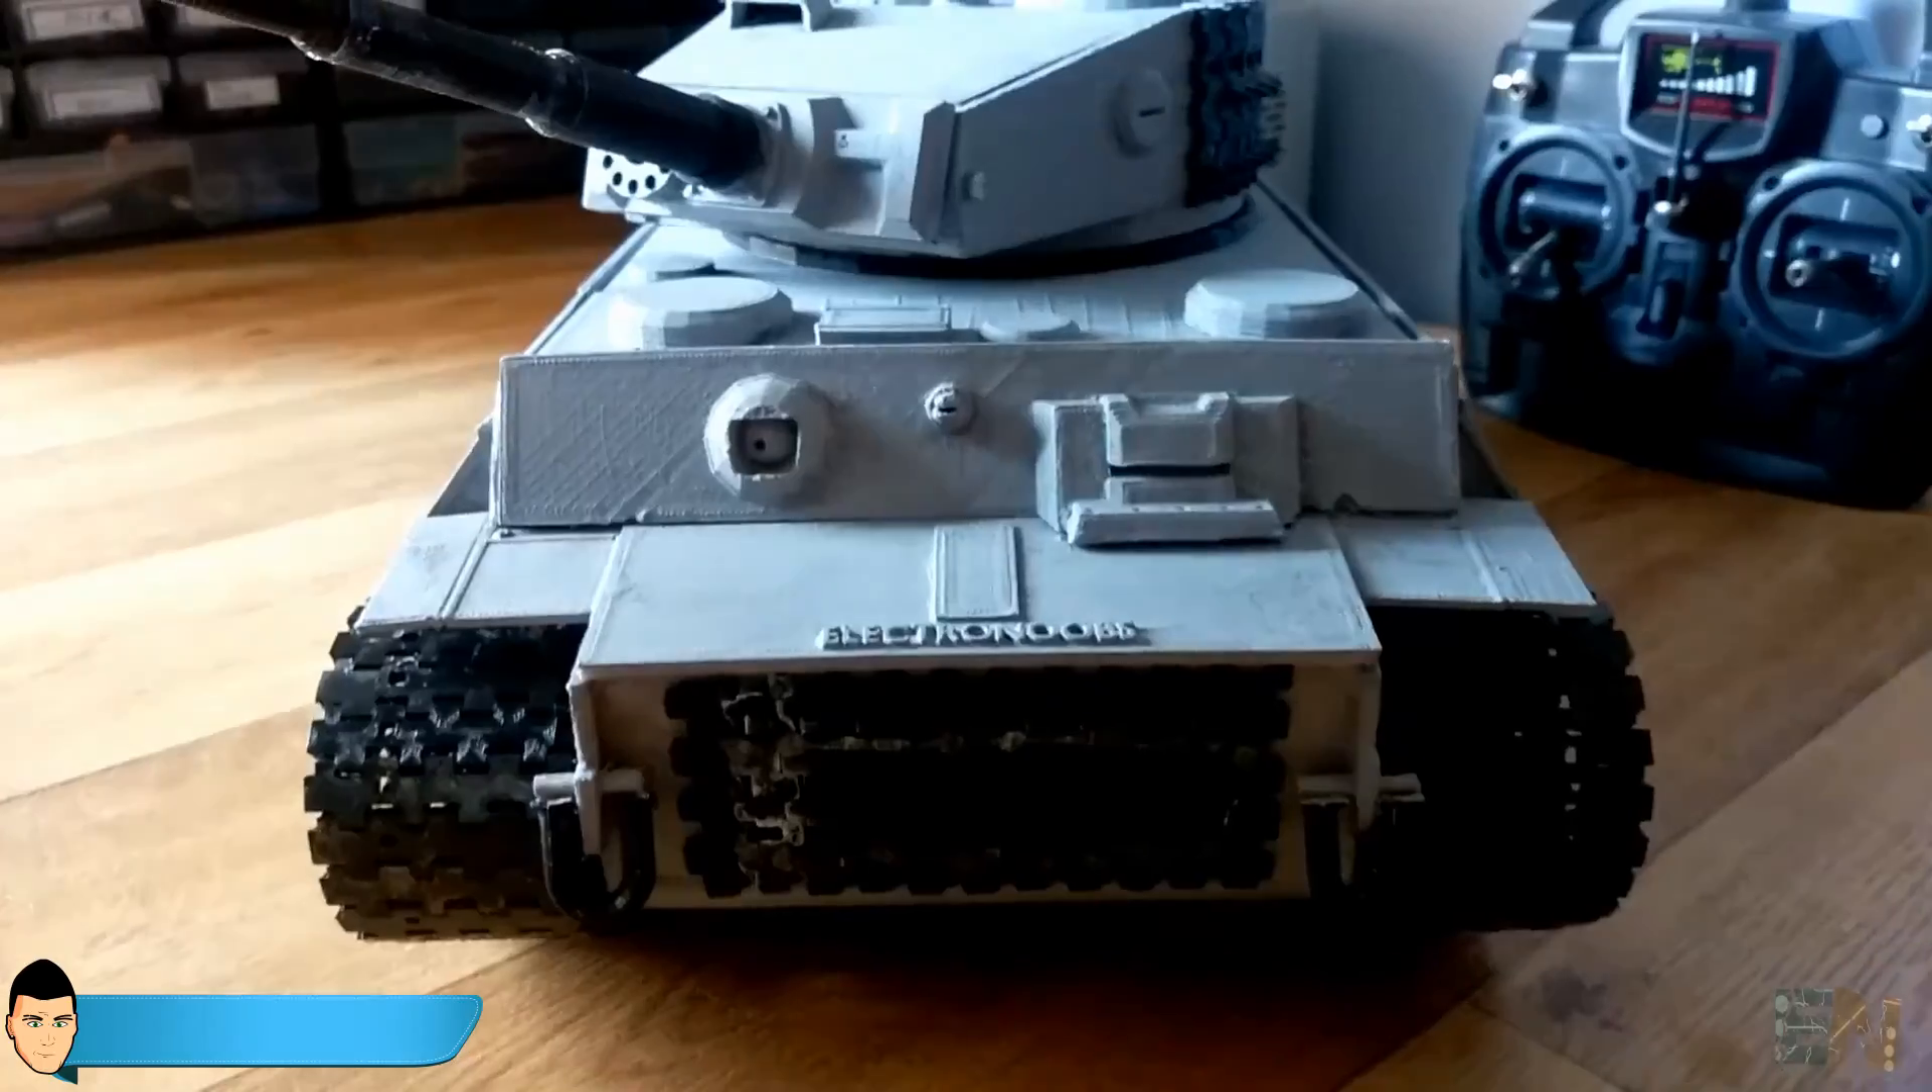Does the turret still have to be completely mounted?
No.